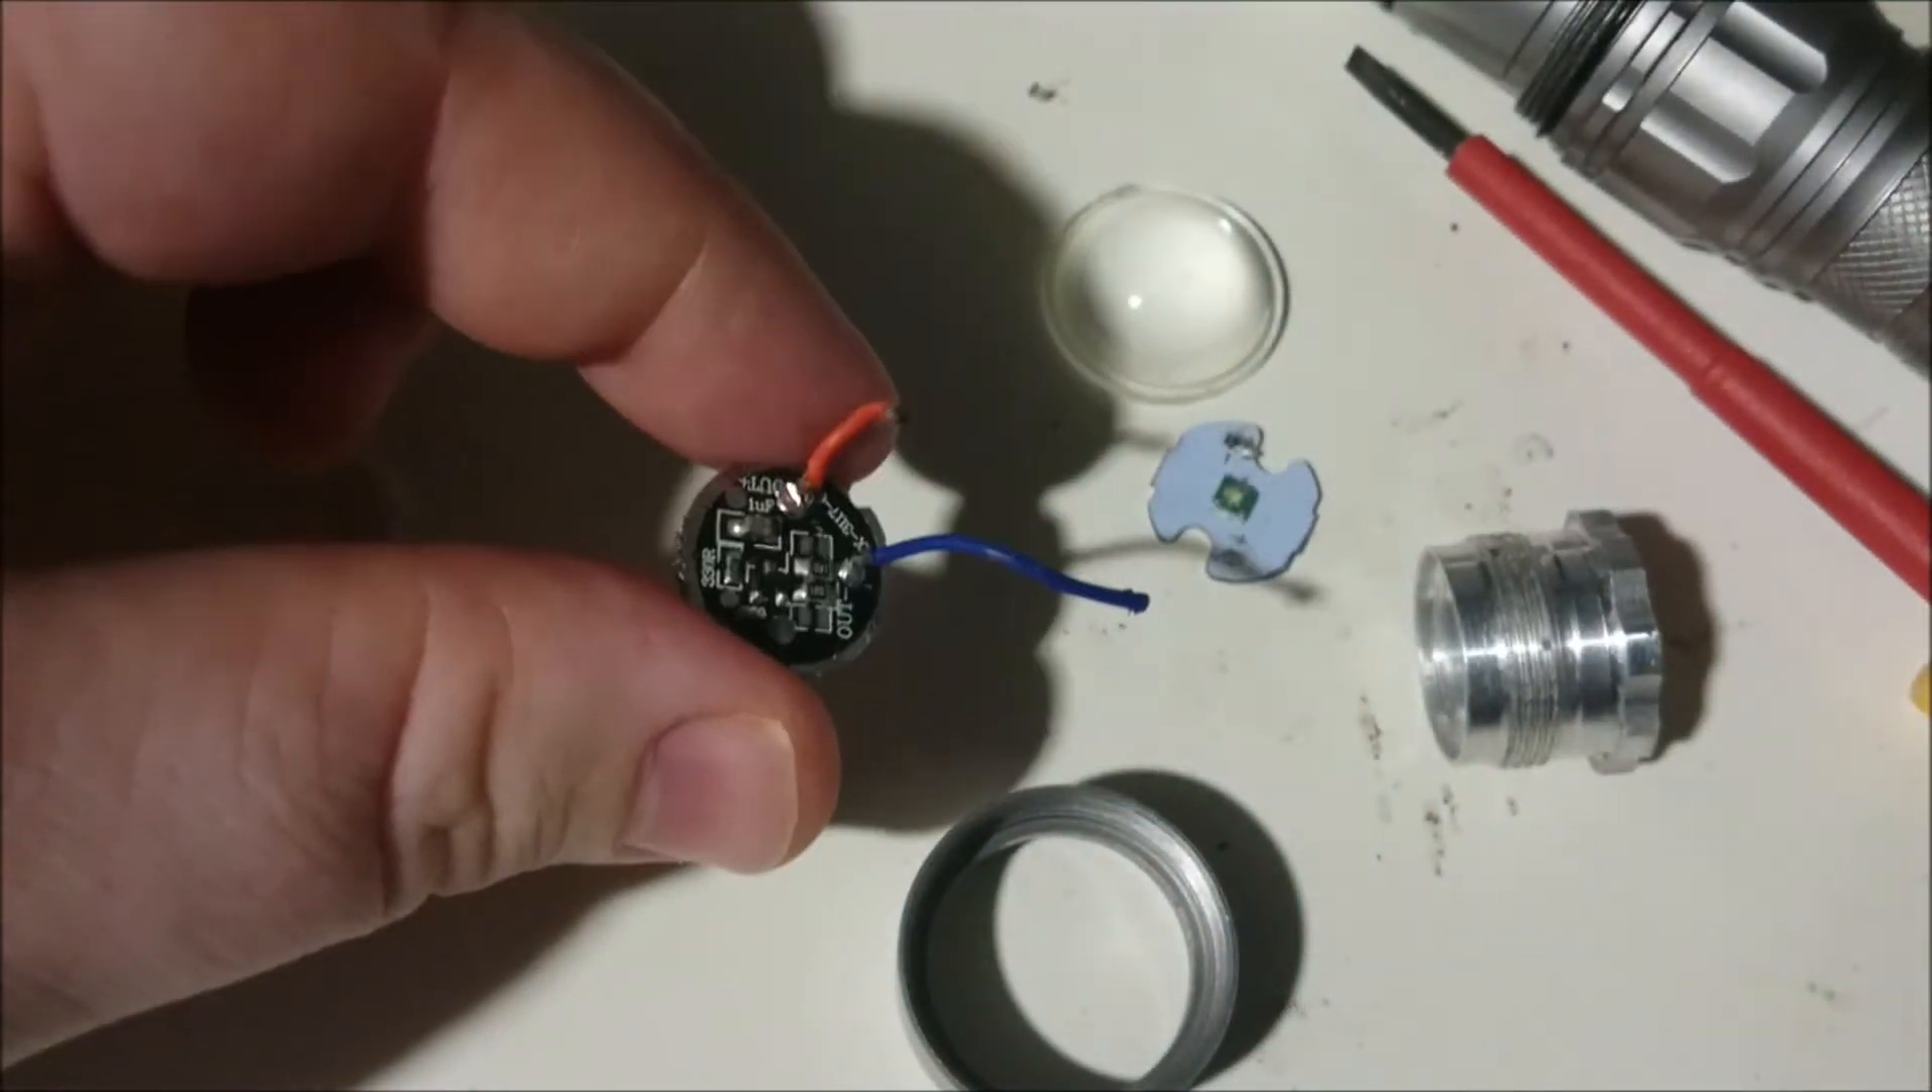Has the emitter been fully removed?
Yes.